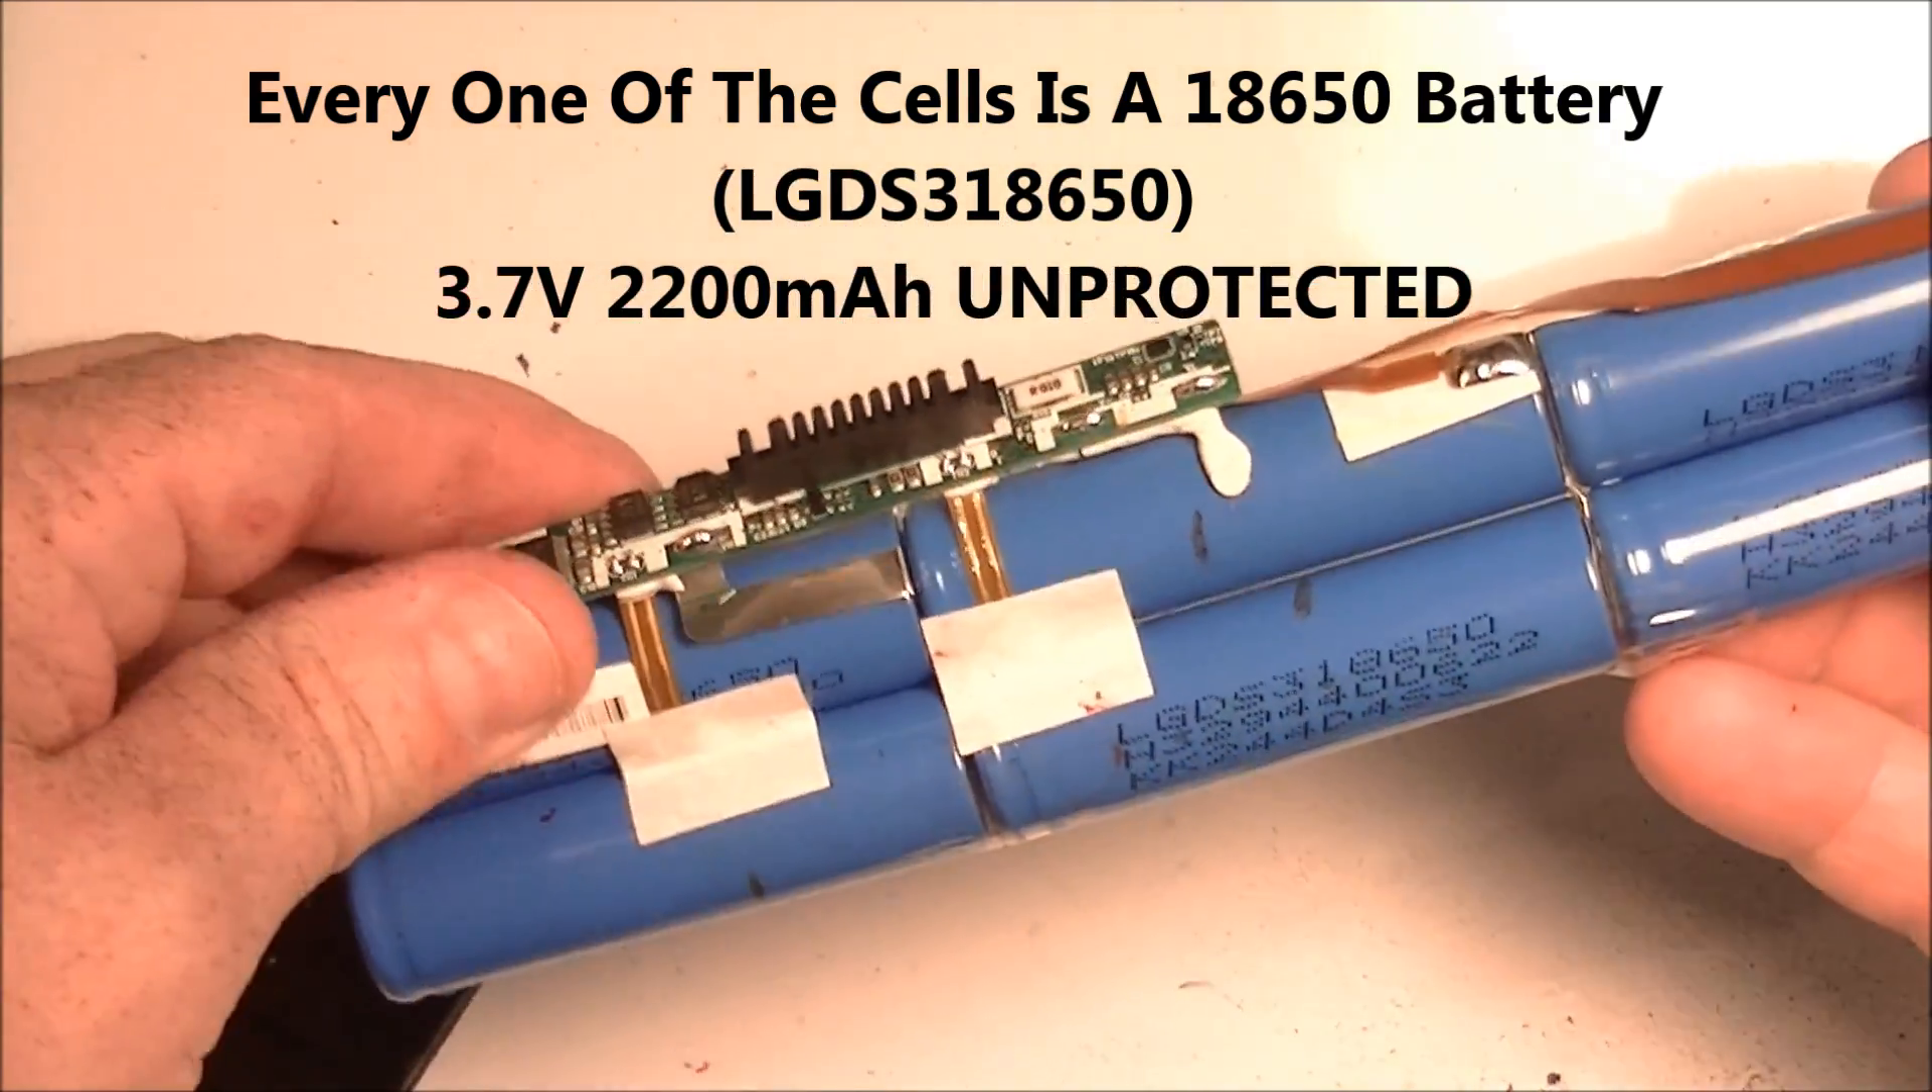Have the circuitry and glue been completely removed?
No.